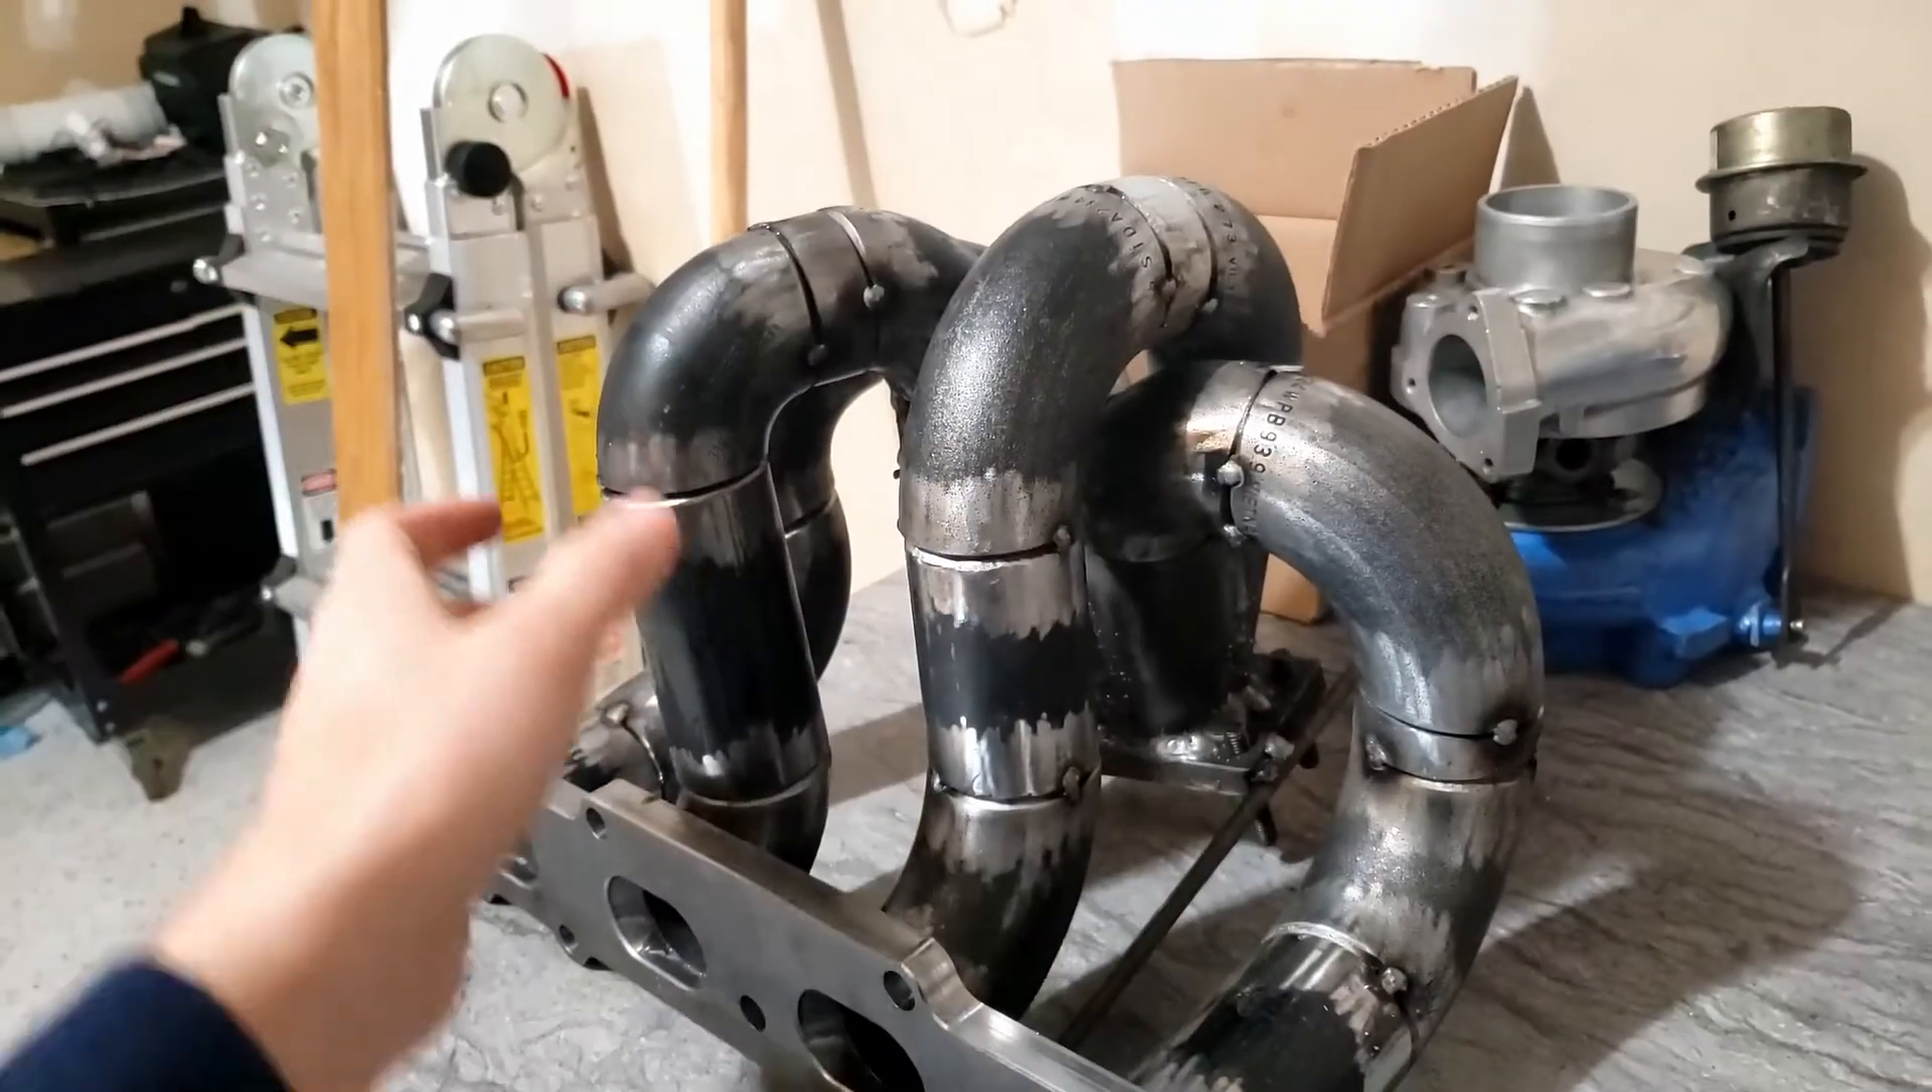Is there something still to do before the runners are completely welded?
Yes.